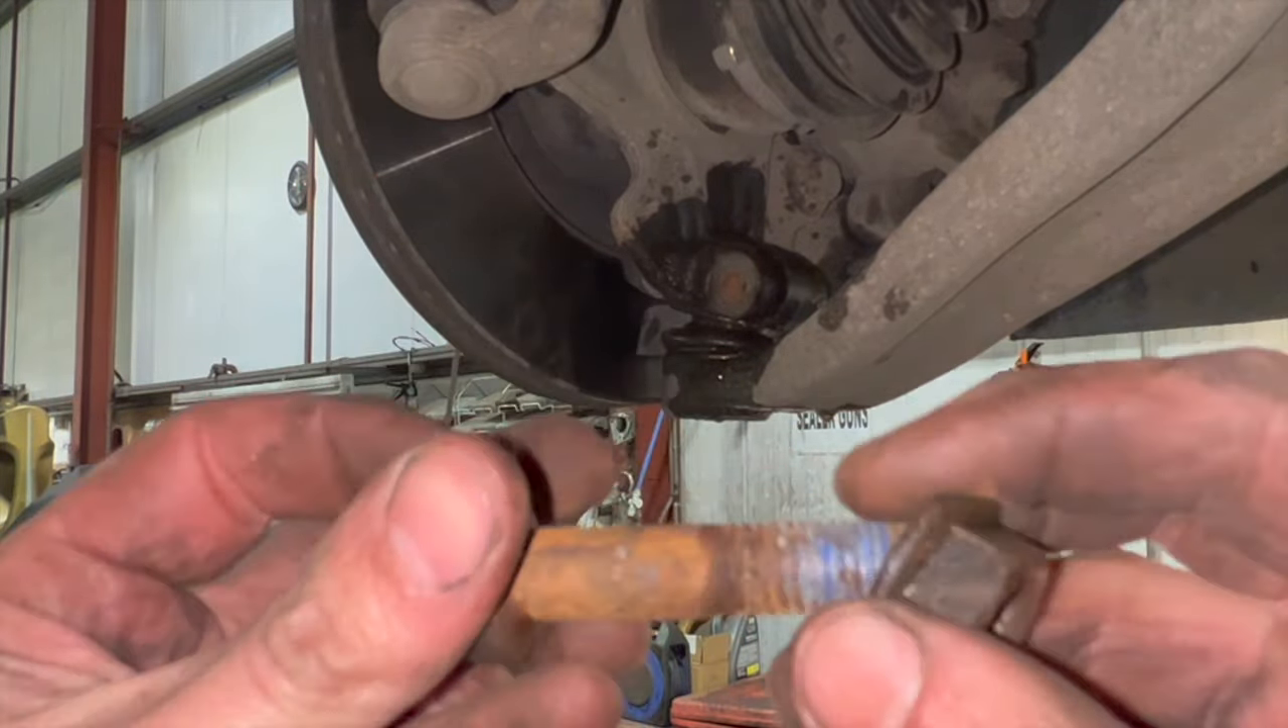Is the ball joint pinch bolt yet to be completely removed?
No.